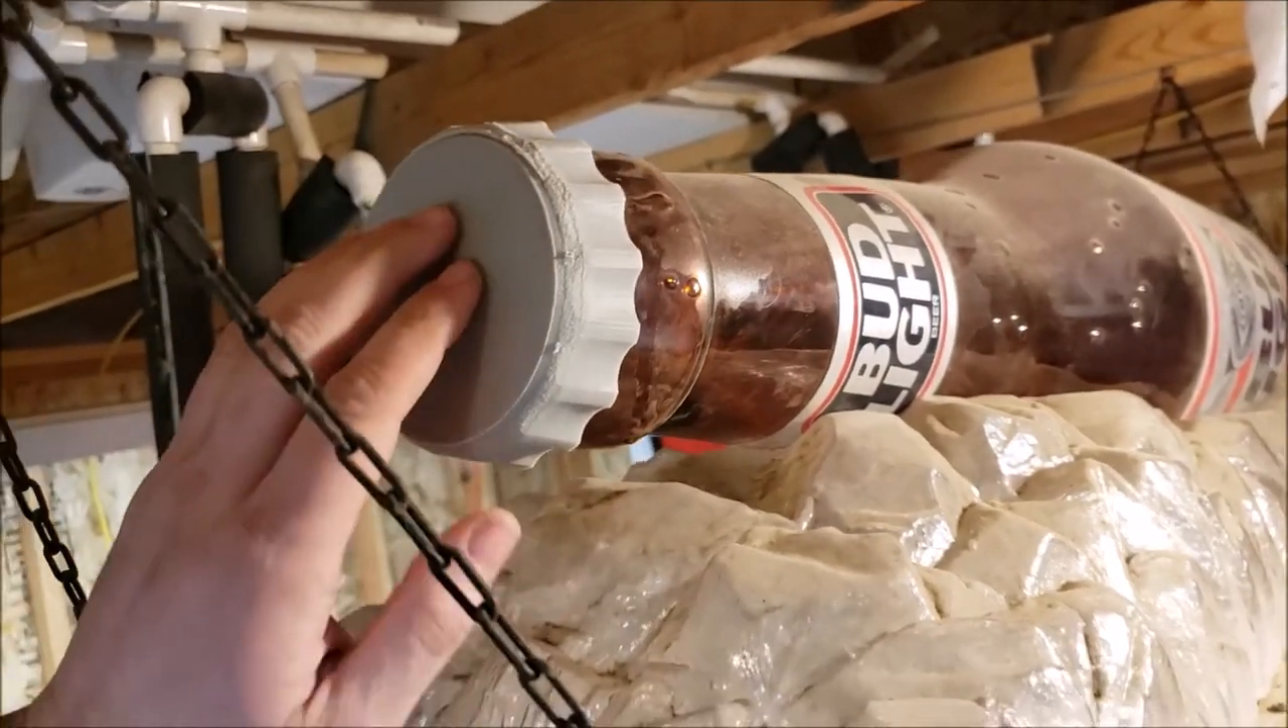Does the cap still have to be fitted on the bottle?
No.